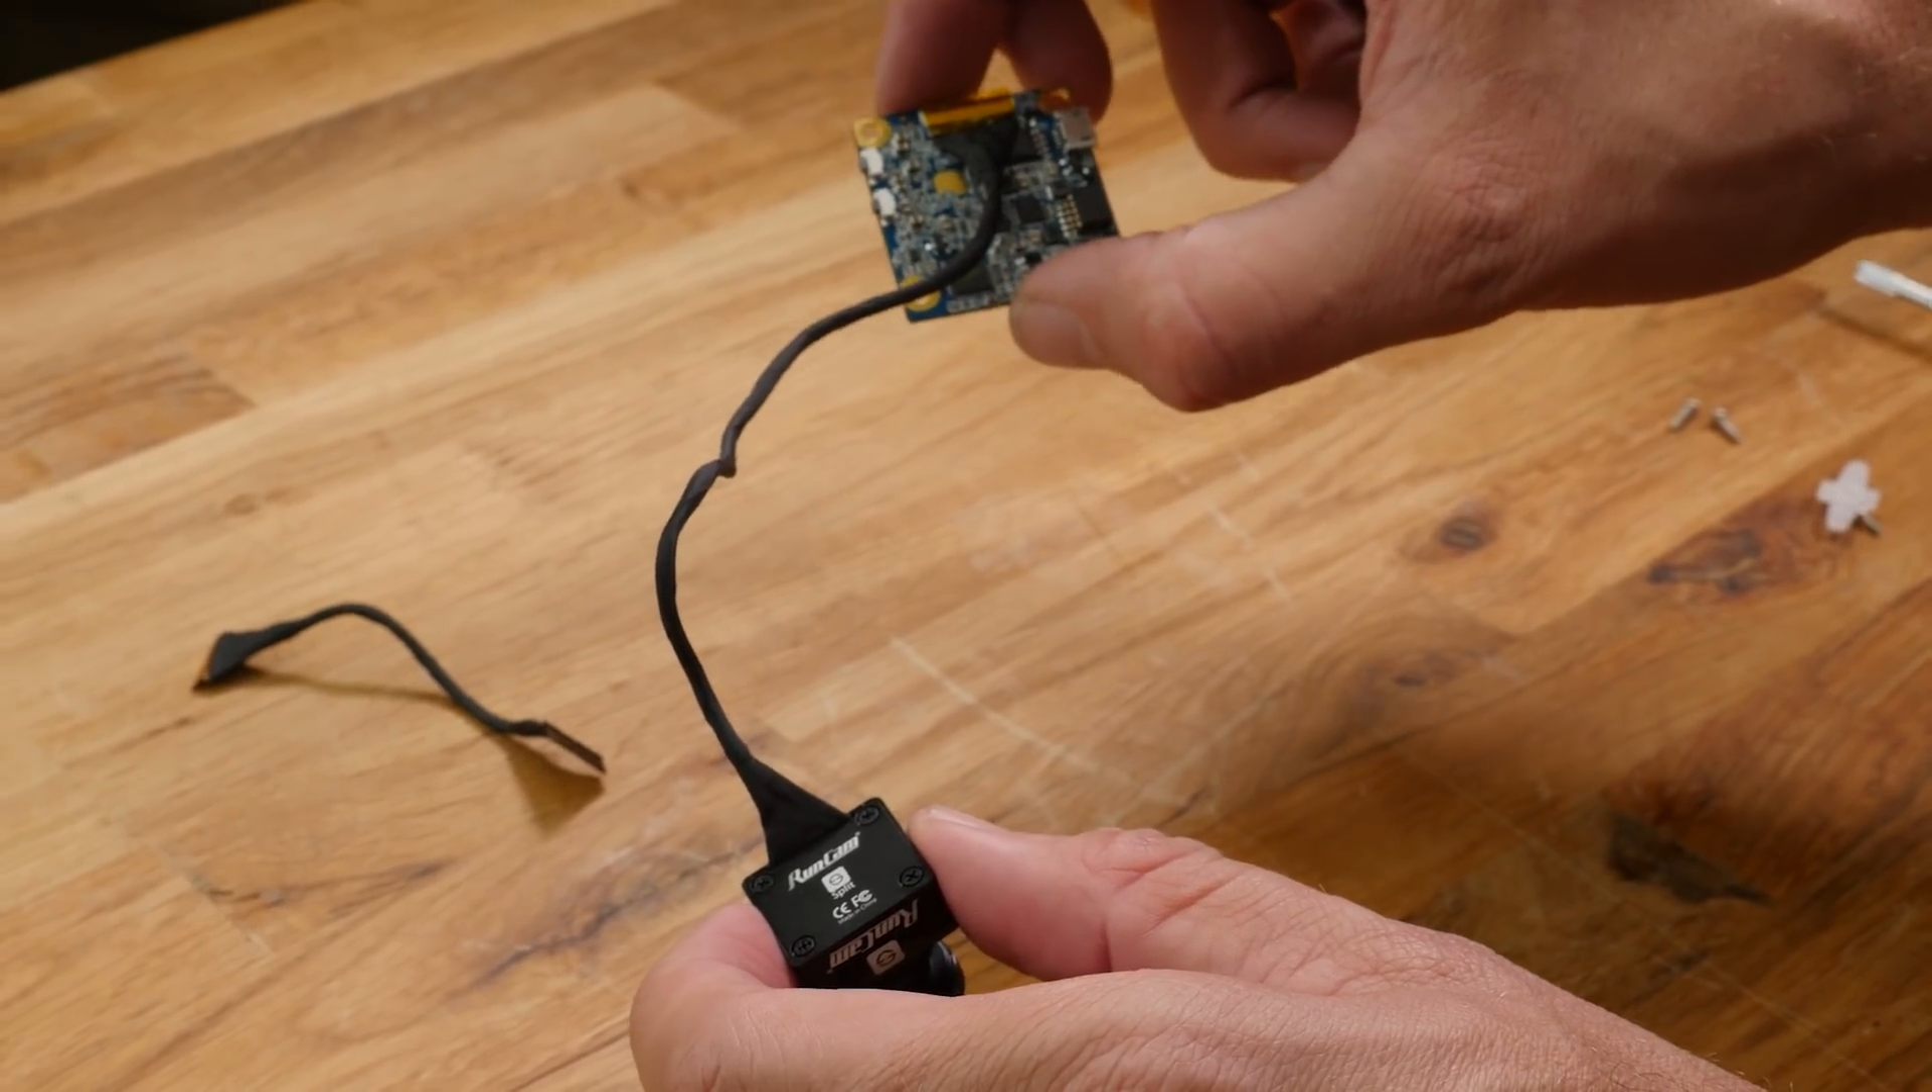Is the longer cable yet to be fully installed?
No.